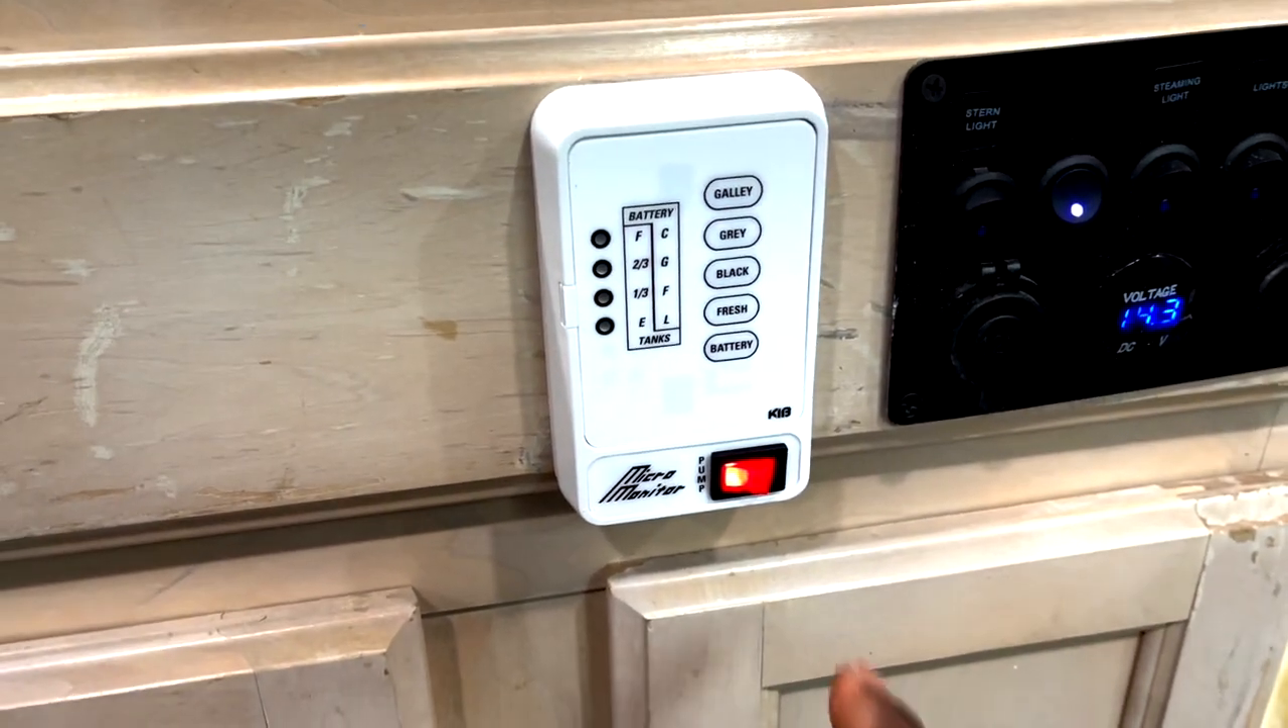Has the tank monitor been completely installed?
Yes.